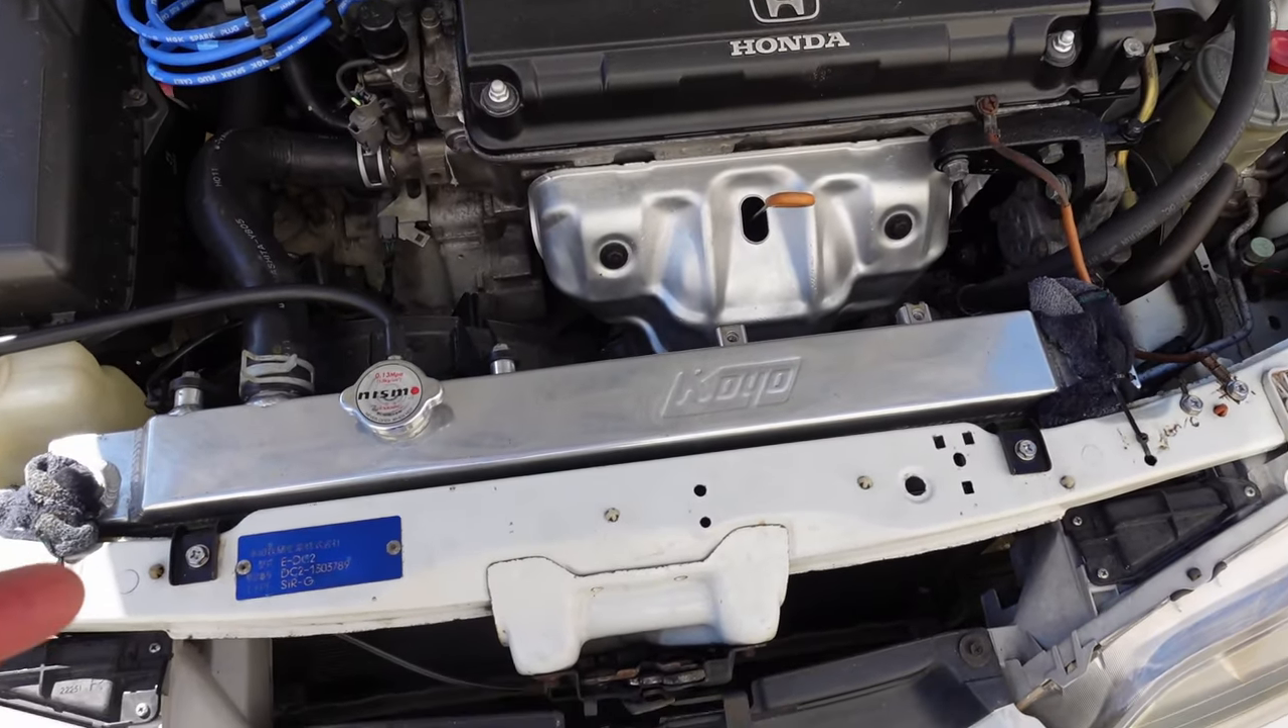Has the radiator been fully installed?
Yes.